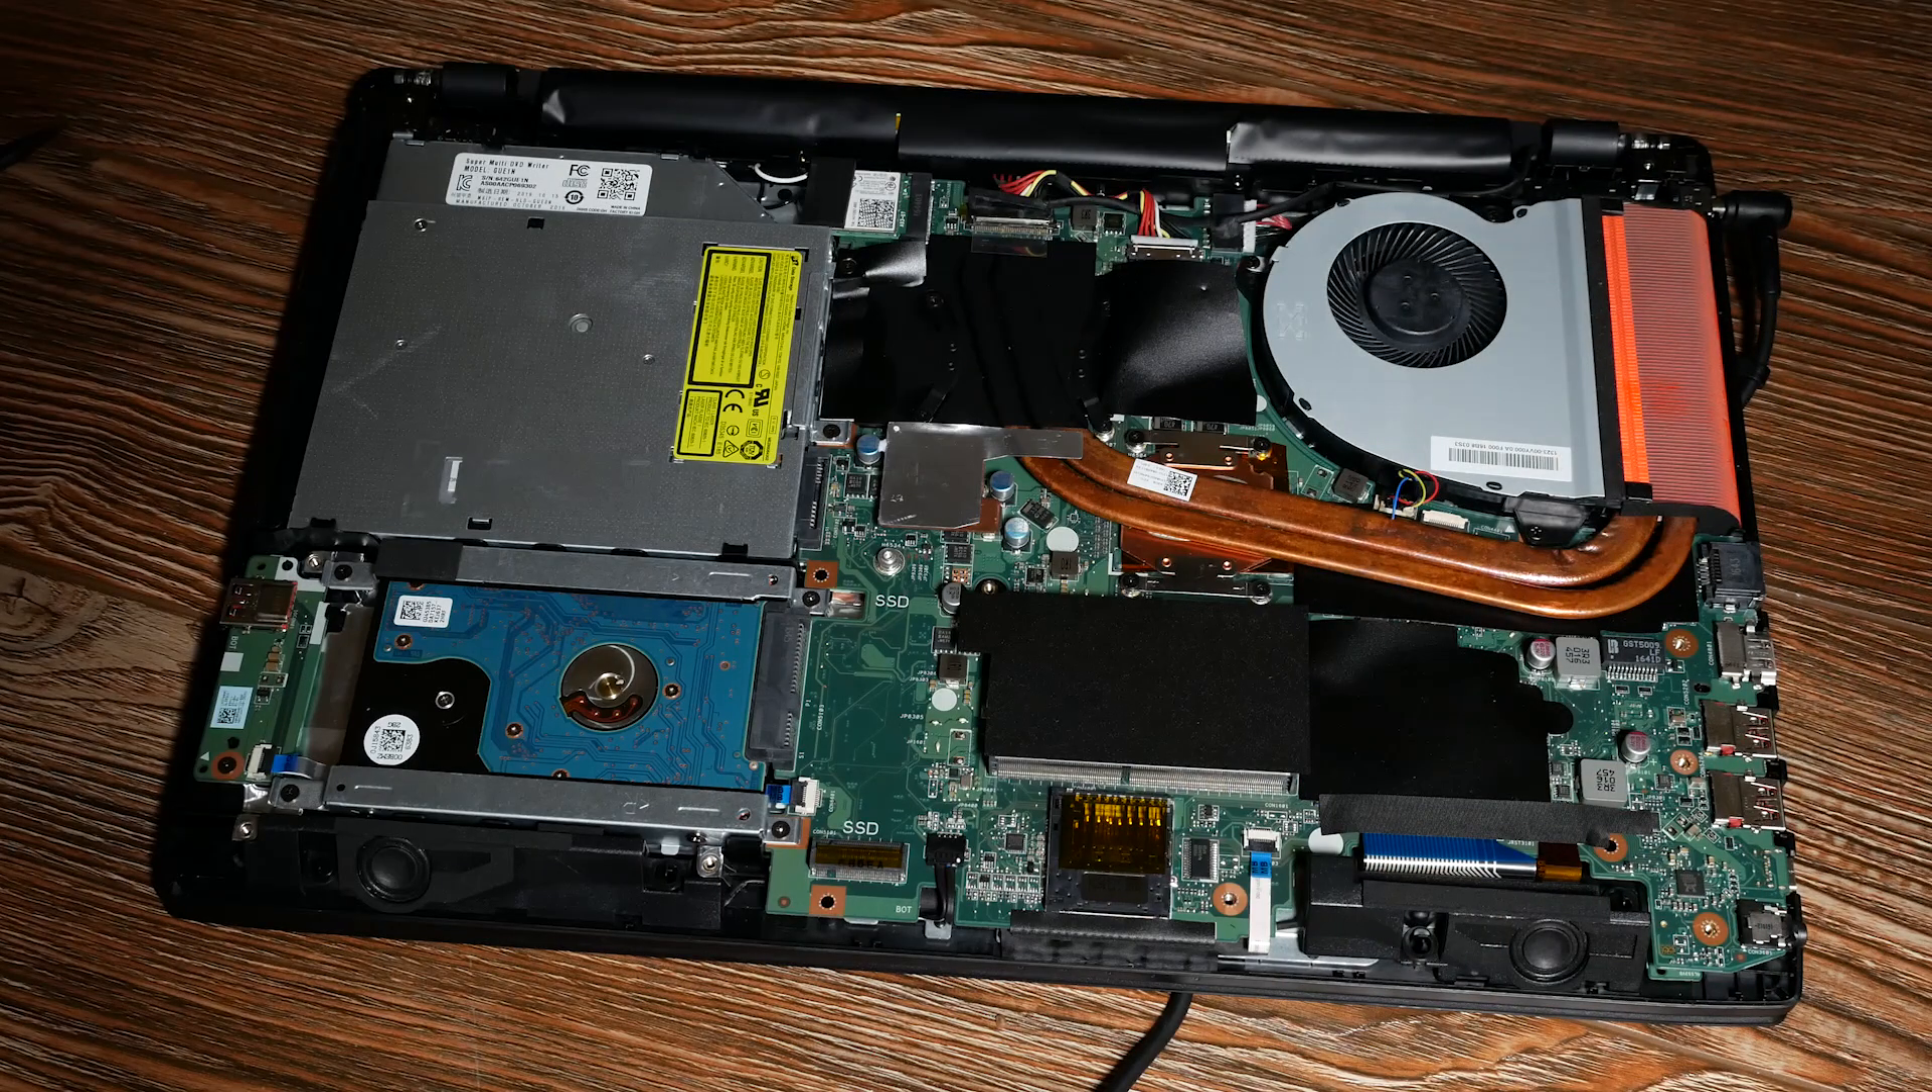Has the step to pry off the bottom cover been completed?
Yes.